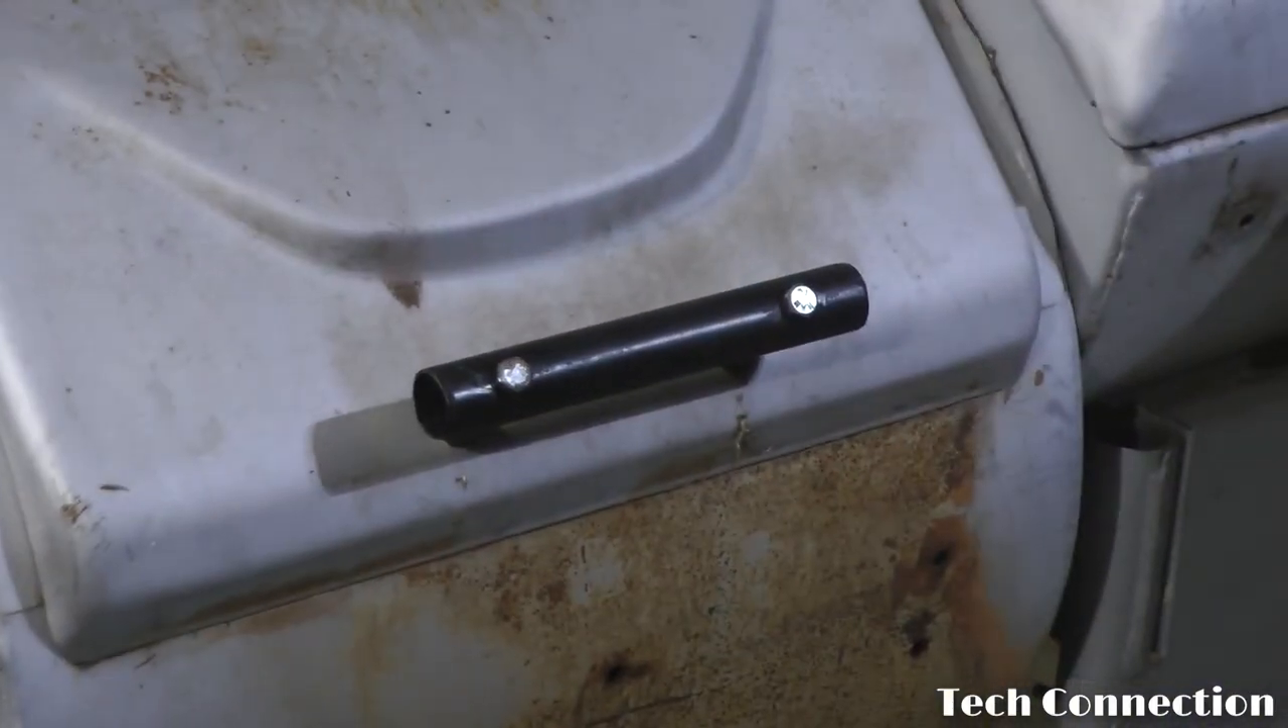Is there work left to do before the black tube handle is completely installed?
No.